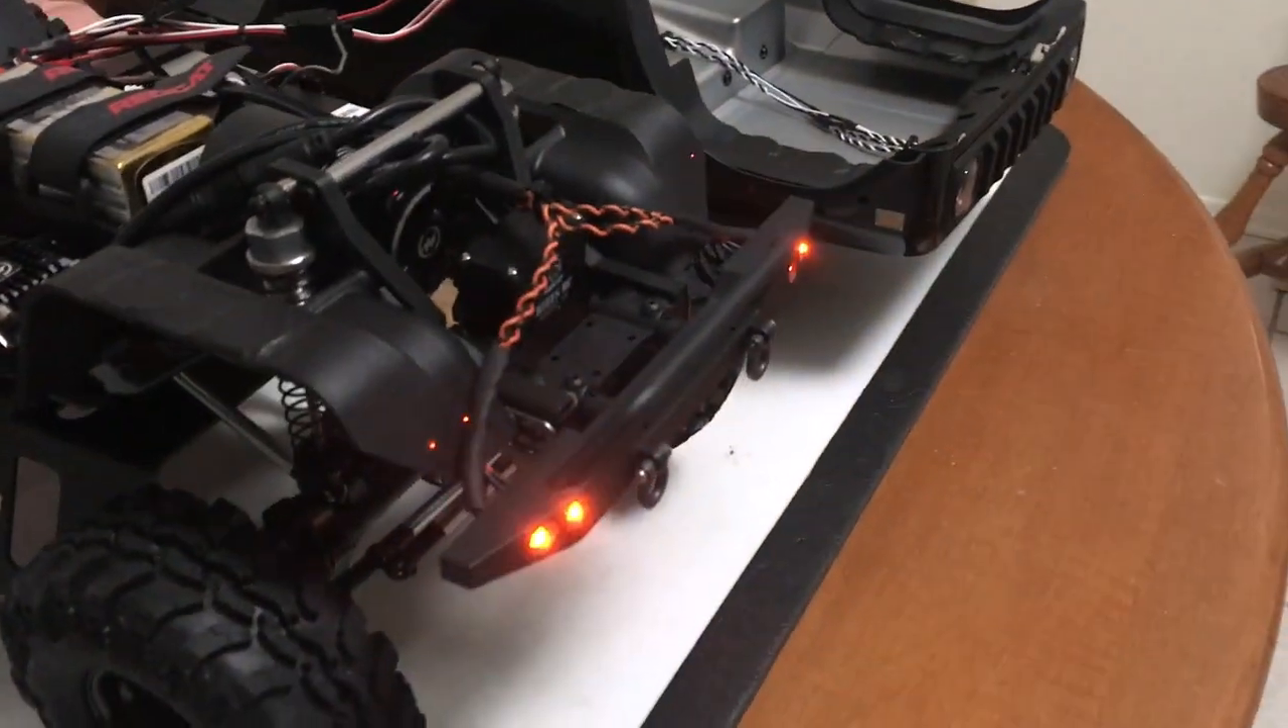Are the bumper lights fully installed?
Yes.